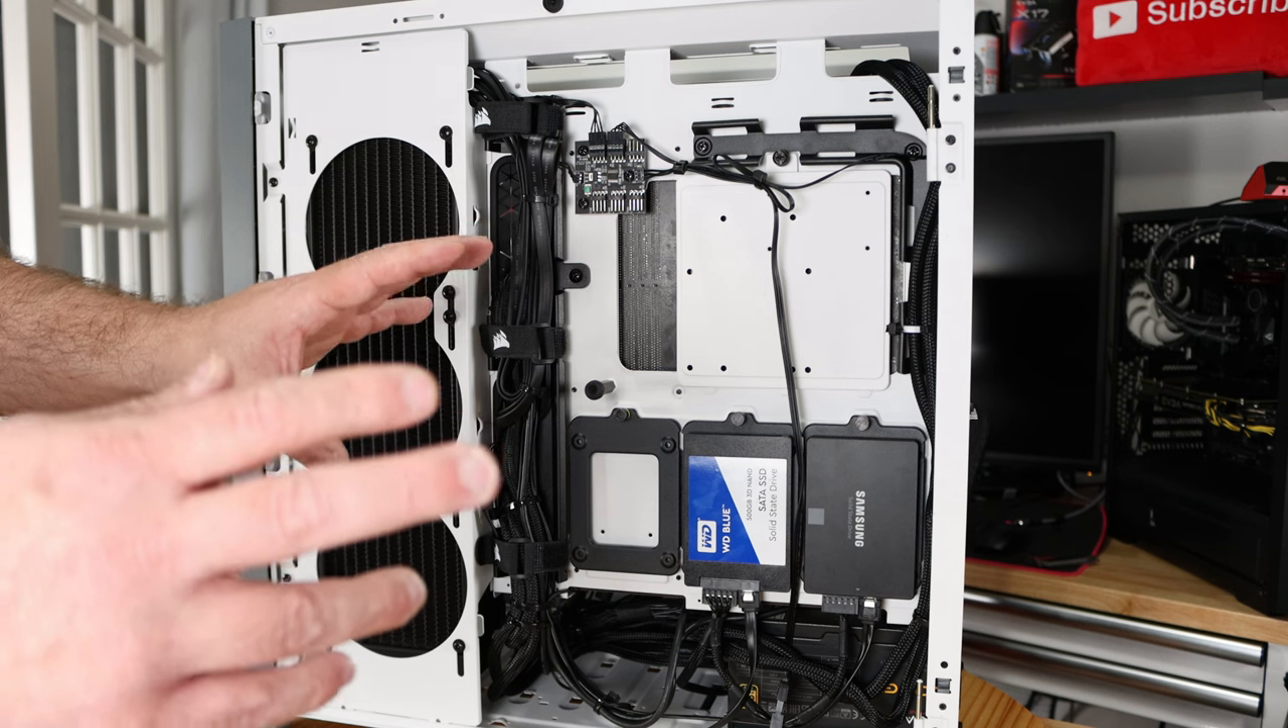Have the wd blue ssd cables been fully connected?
Yes.